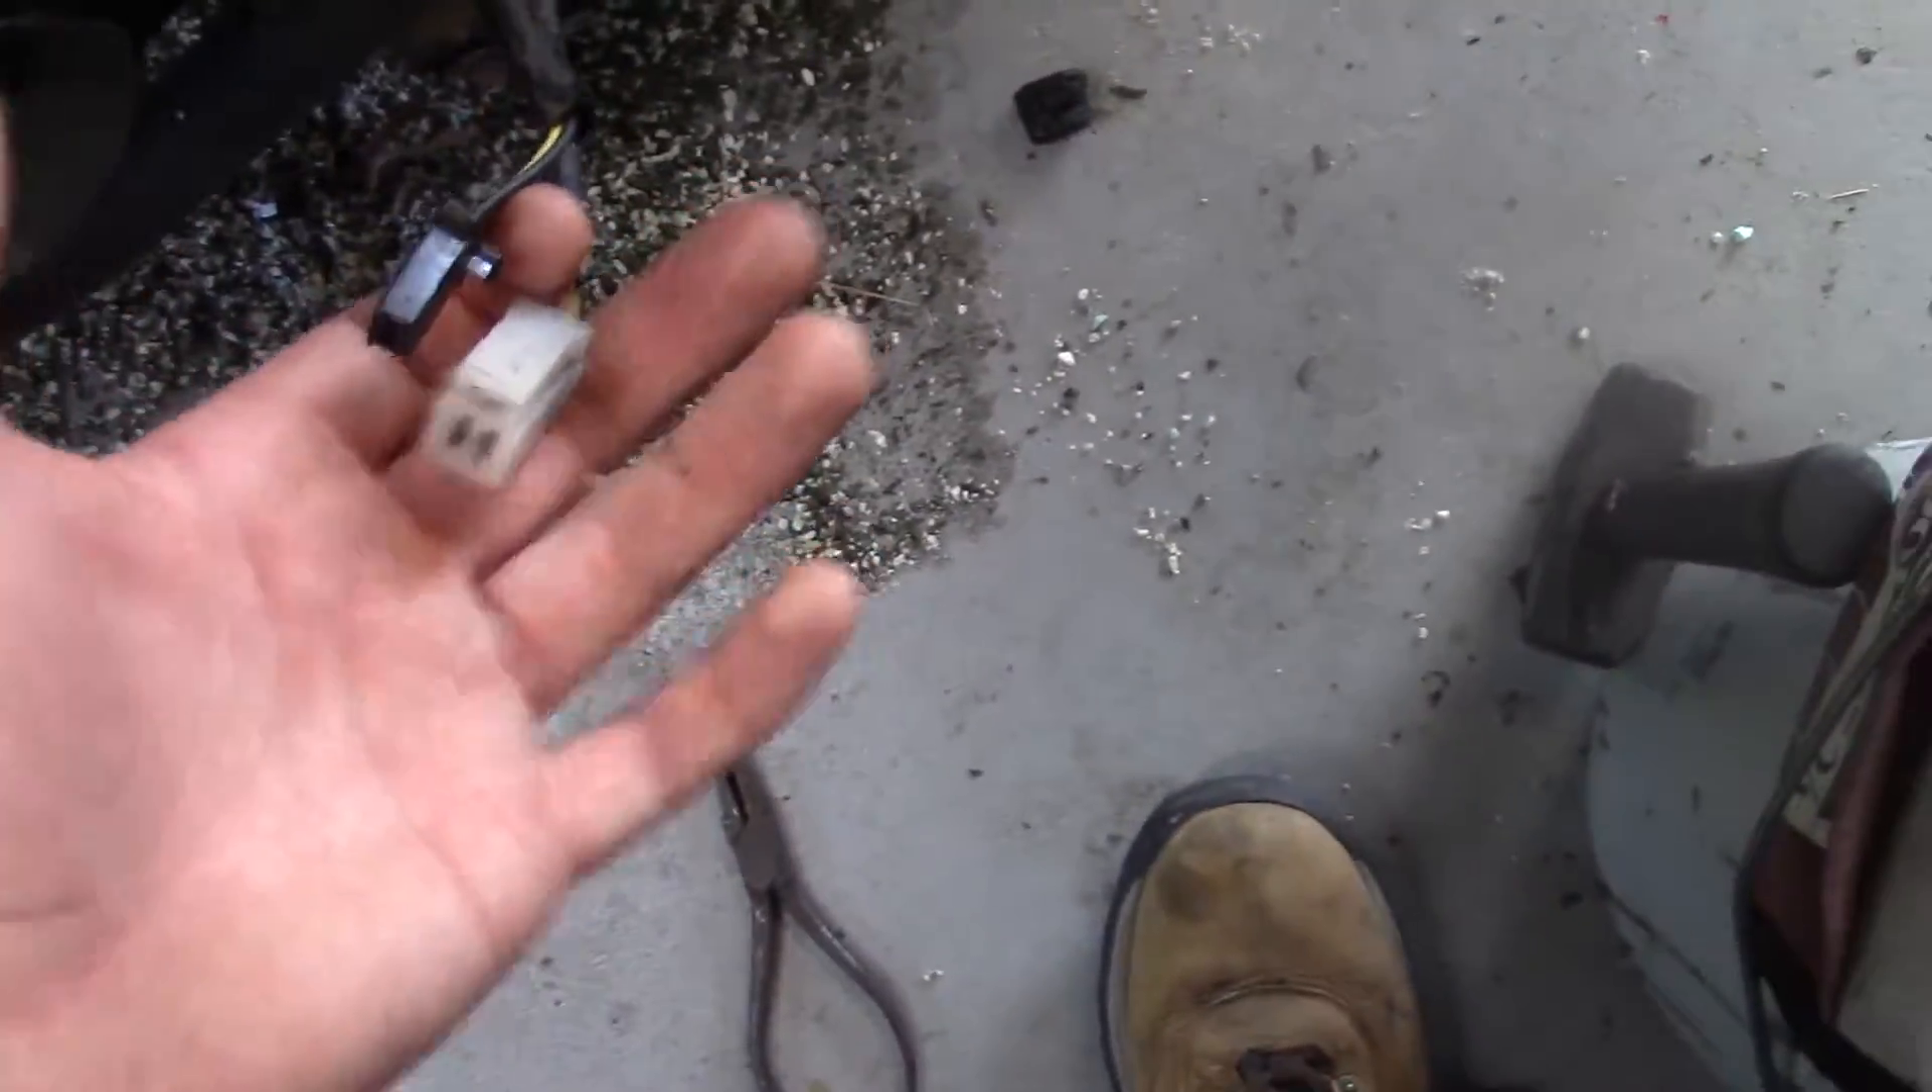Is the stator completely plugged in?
No.